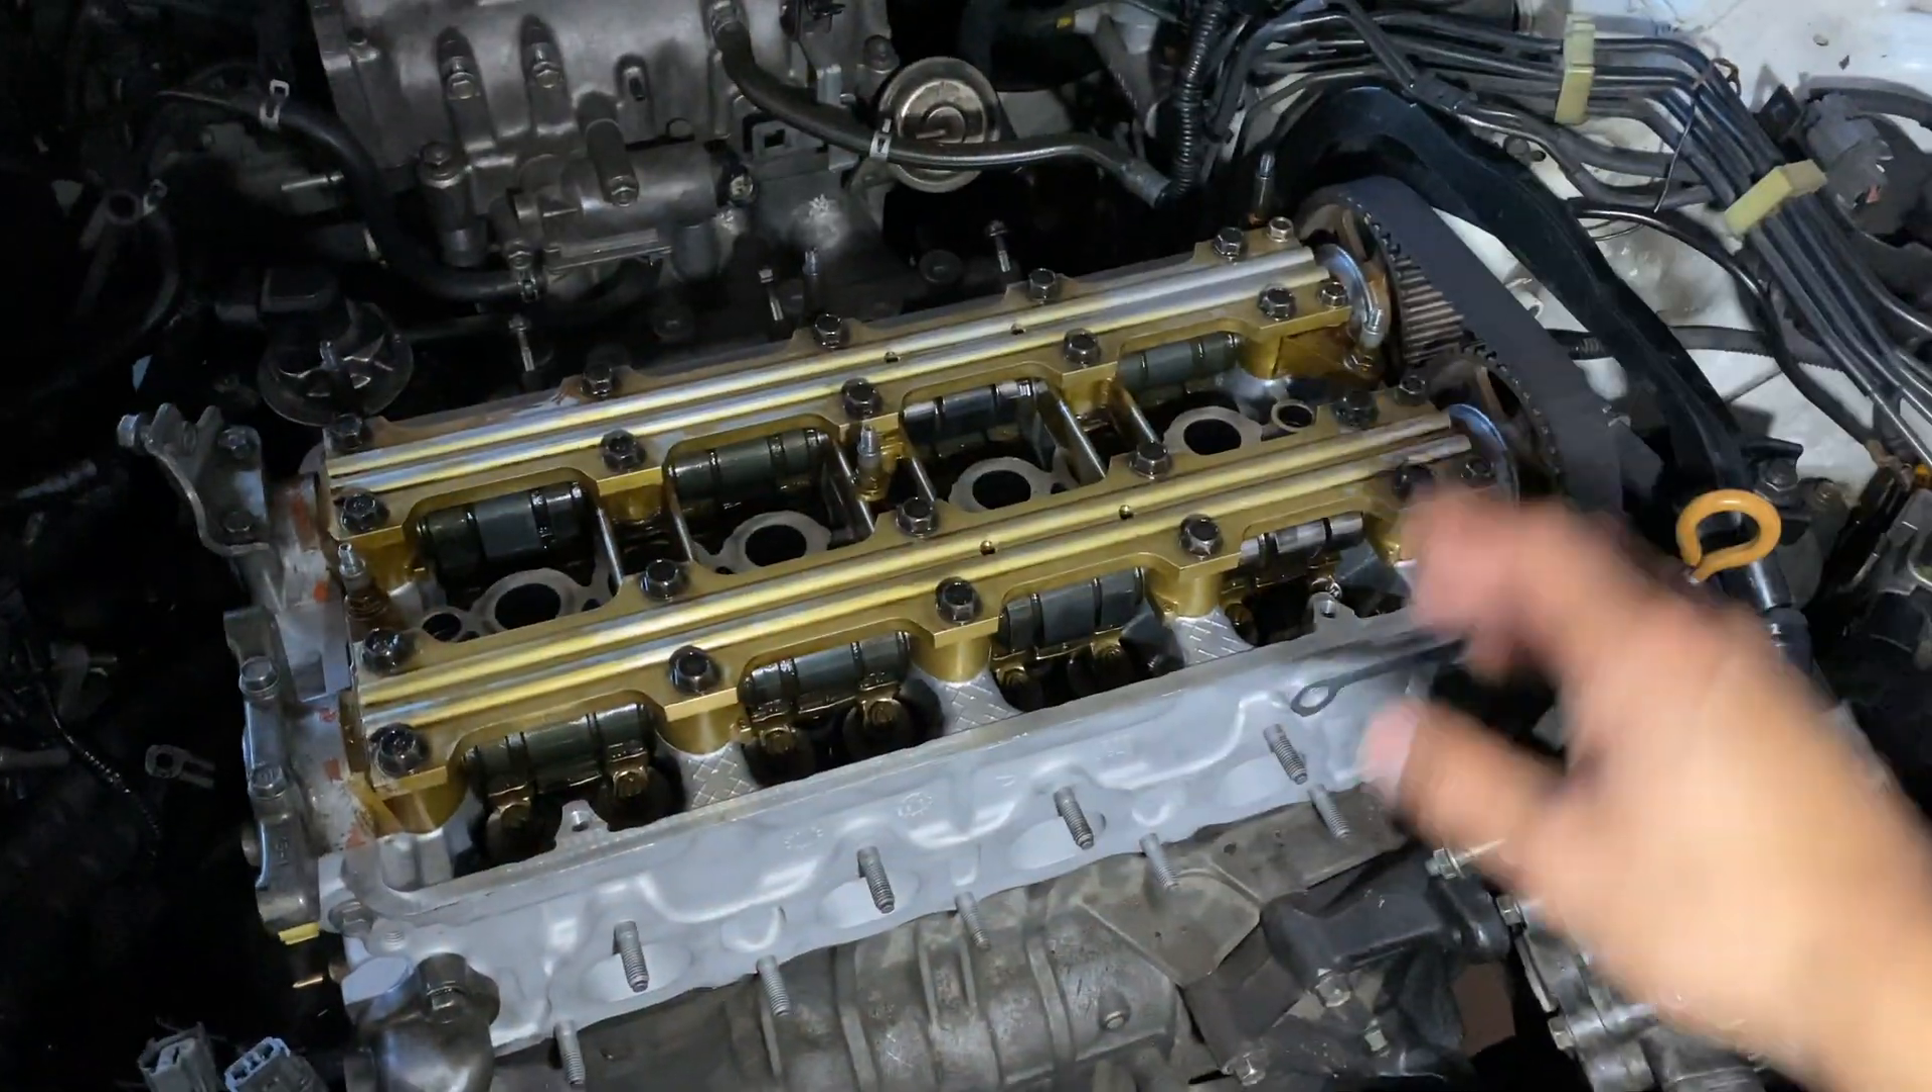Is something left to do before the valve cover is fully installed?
Yes.